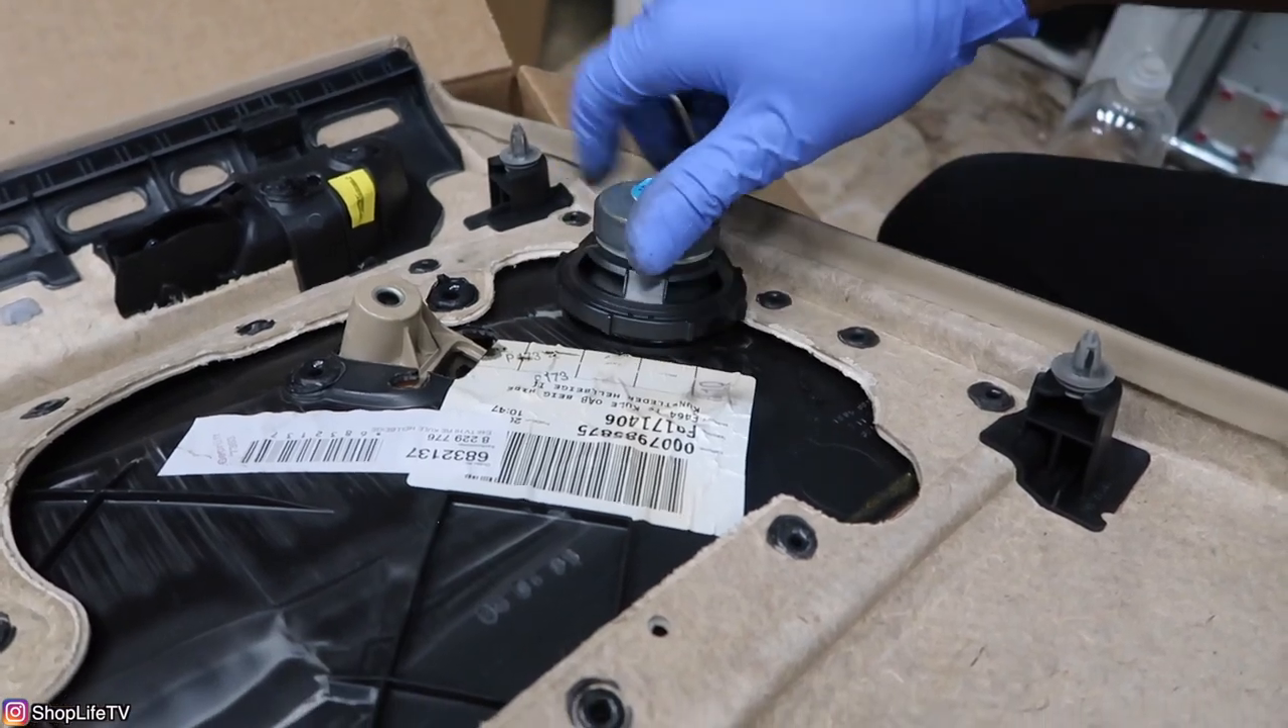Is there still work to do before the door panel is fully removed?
No.